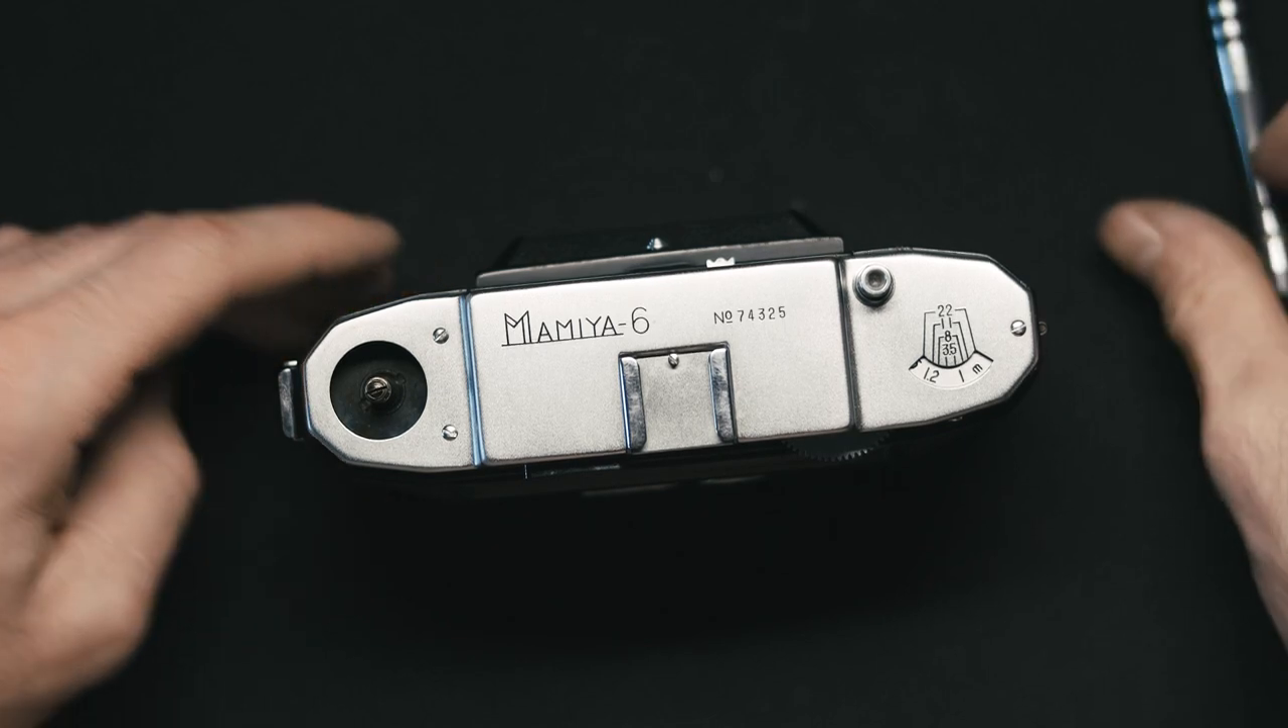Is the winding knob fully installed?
No.